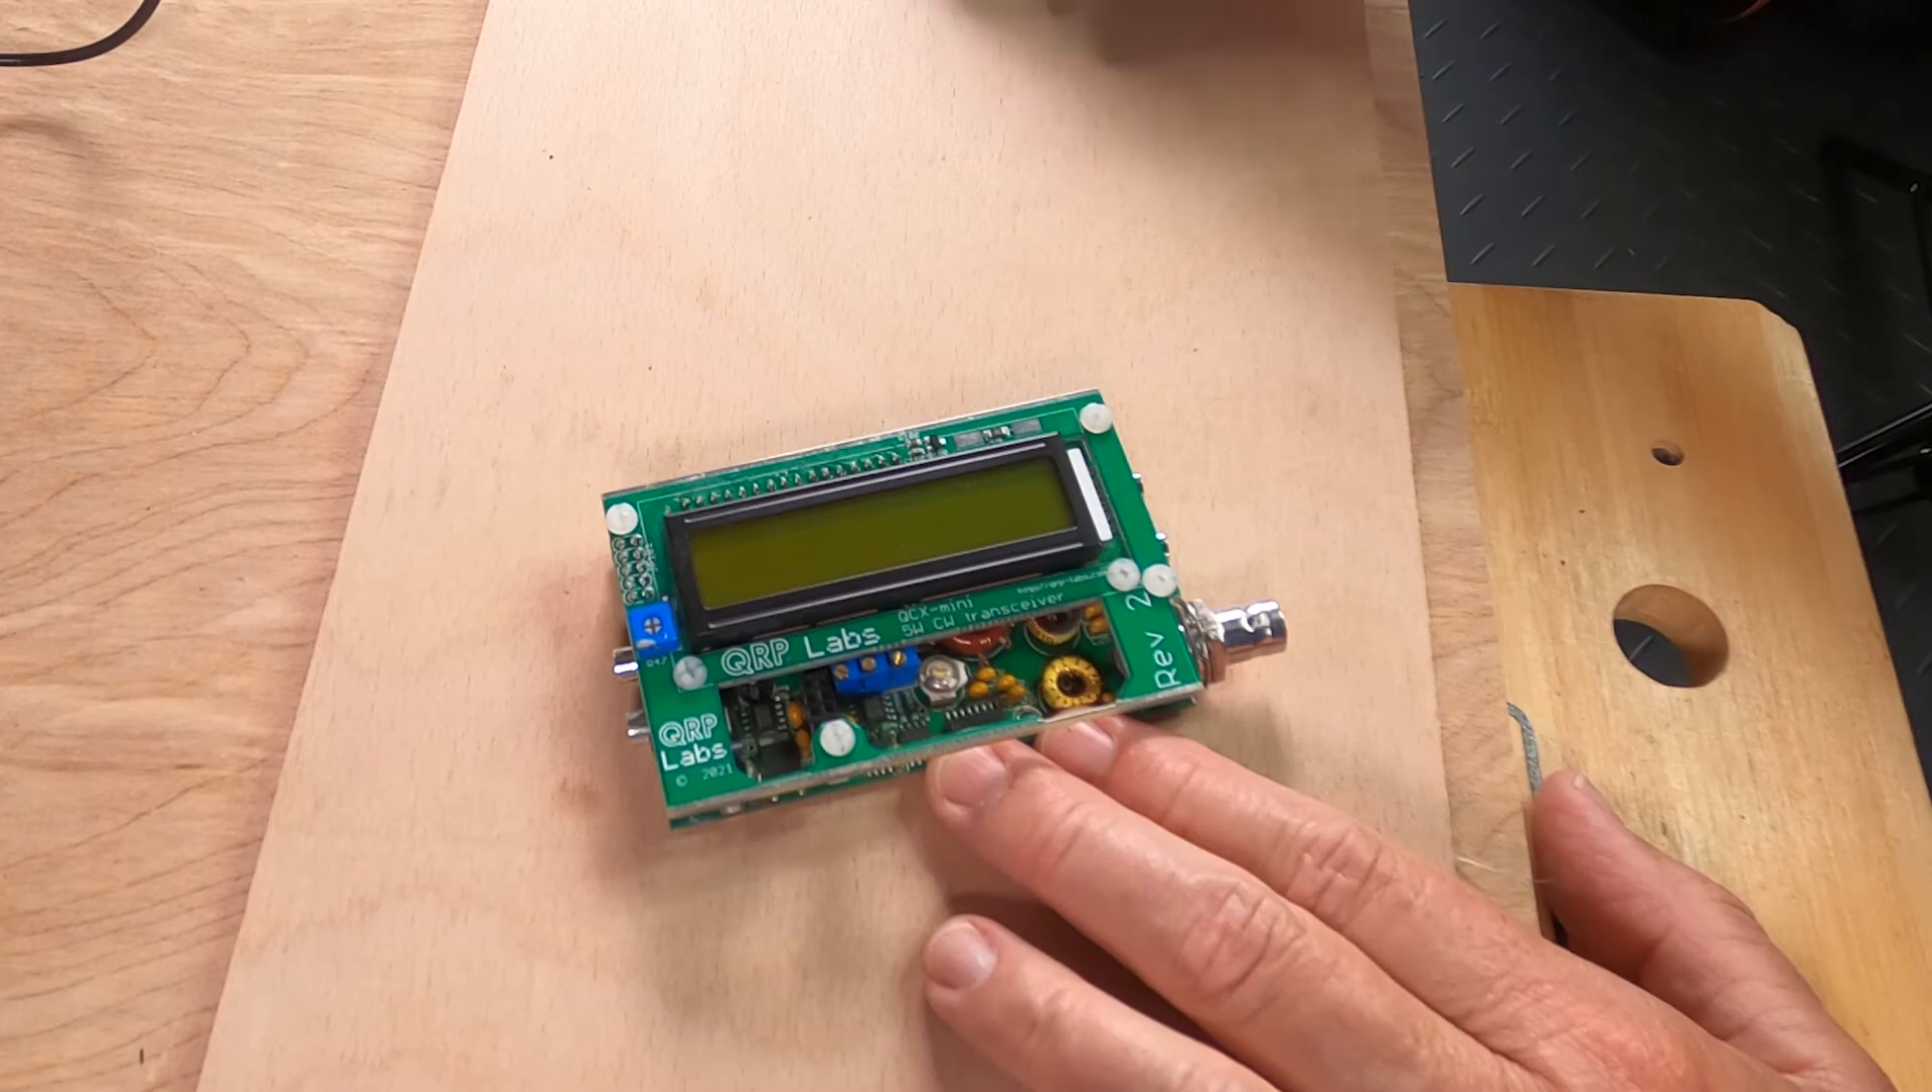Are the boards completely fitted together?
Yes.